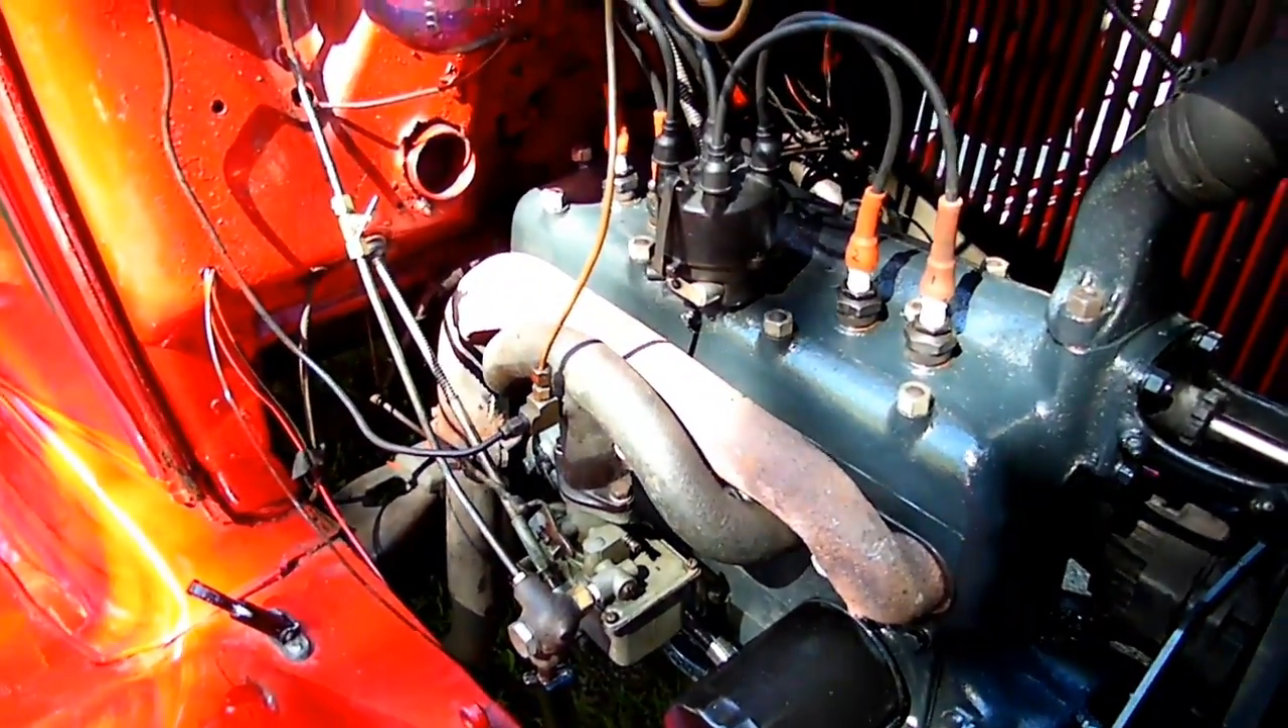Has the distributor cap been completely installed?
Yes.